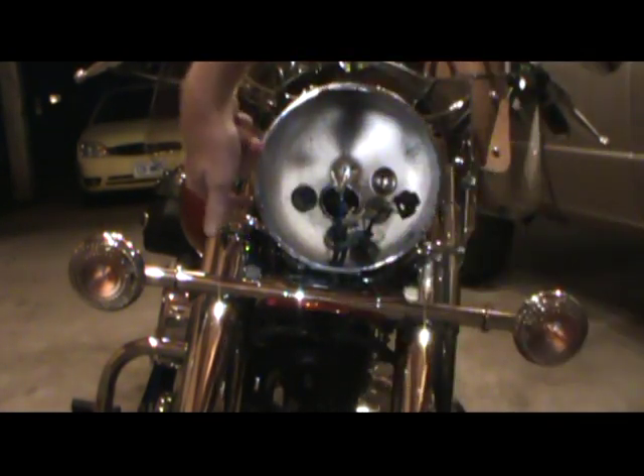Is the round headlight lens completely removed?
Yes.